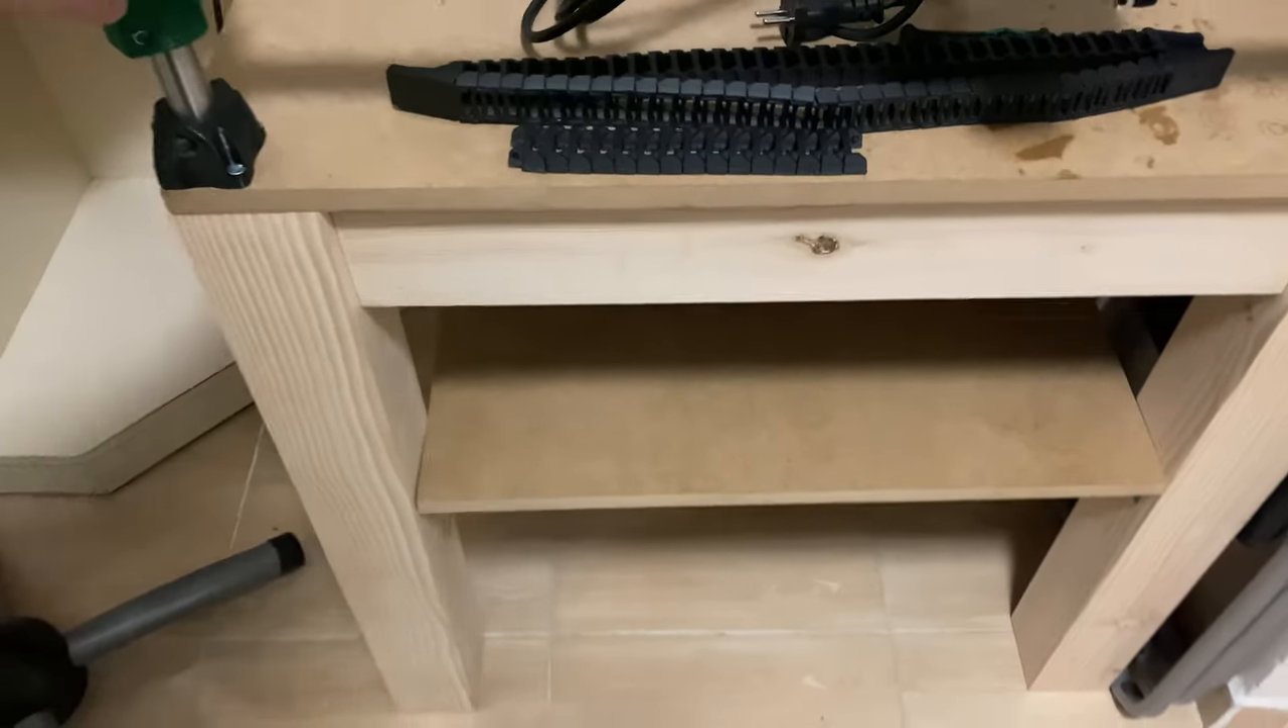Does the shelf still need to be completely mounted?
No.